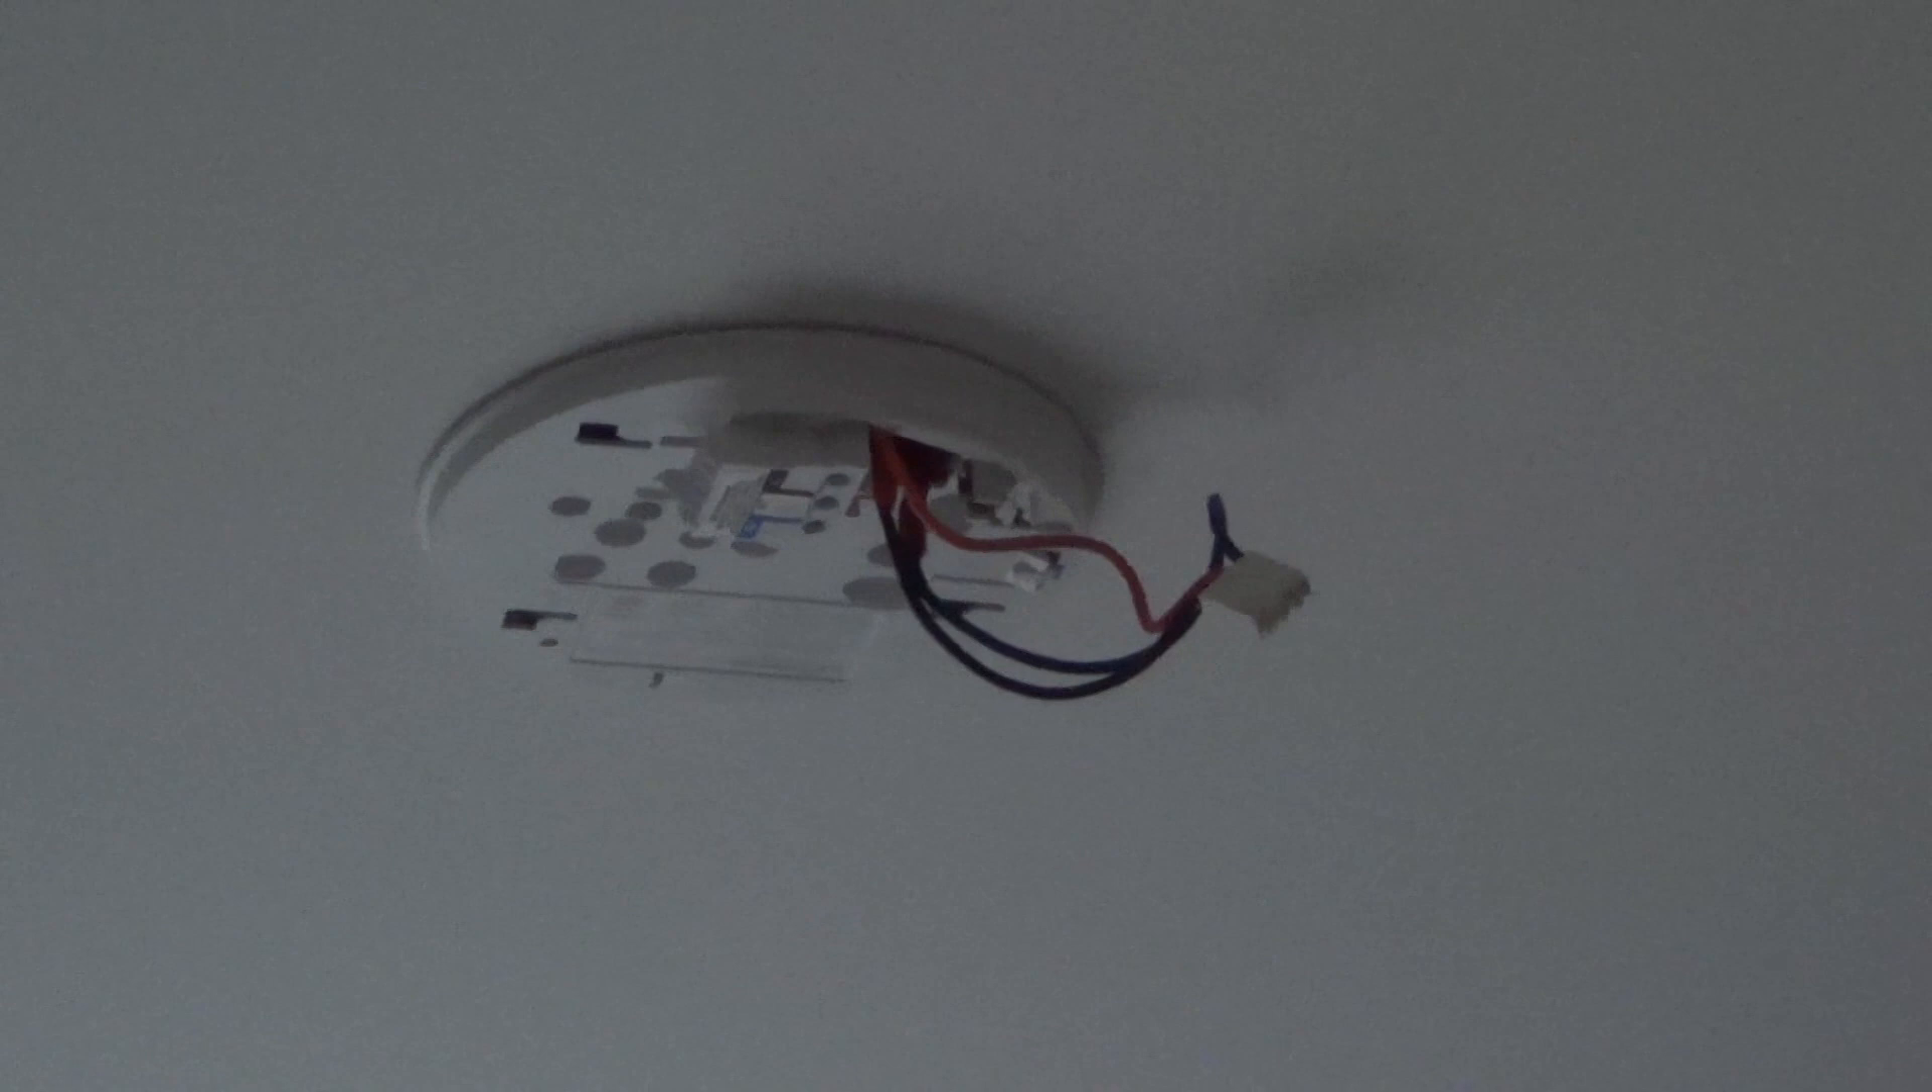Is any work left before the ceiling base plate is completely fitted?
No.